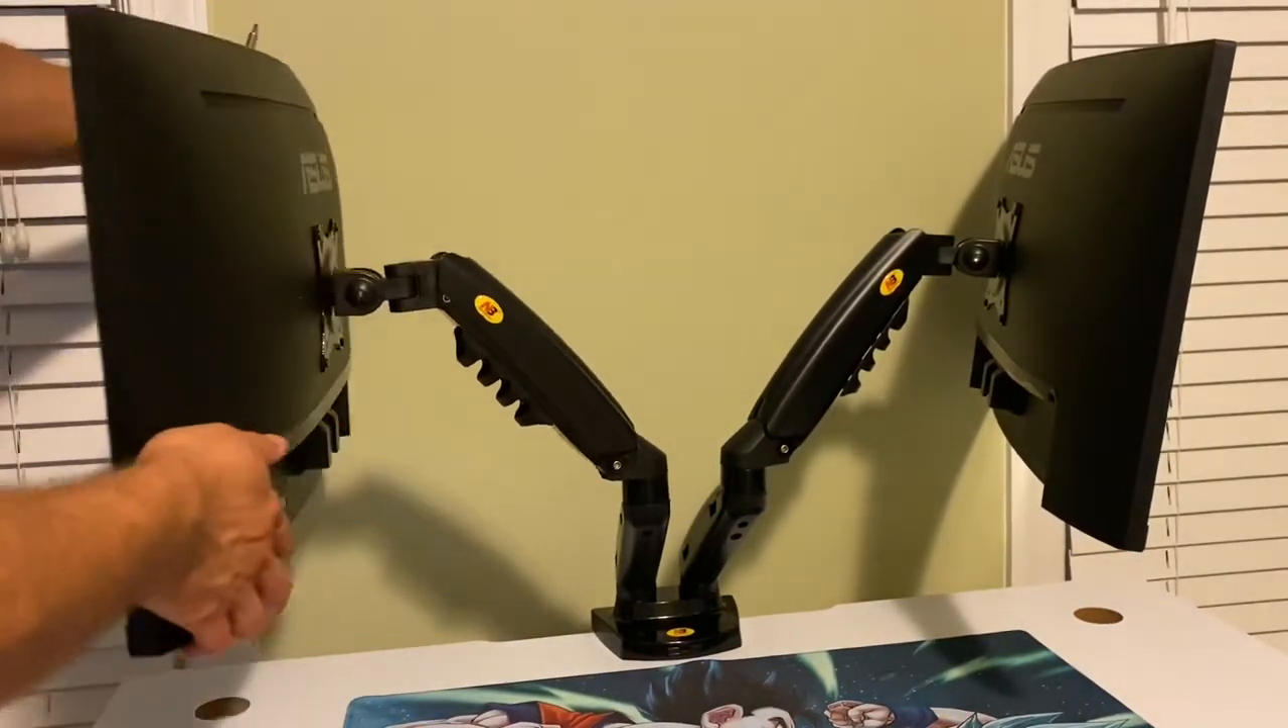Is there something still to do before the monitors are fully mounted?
No.